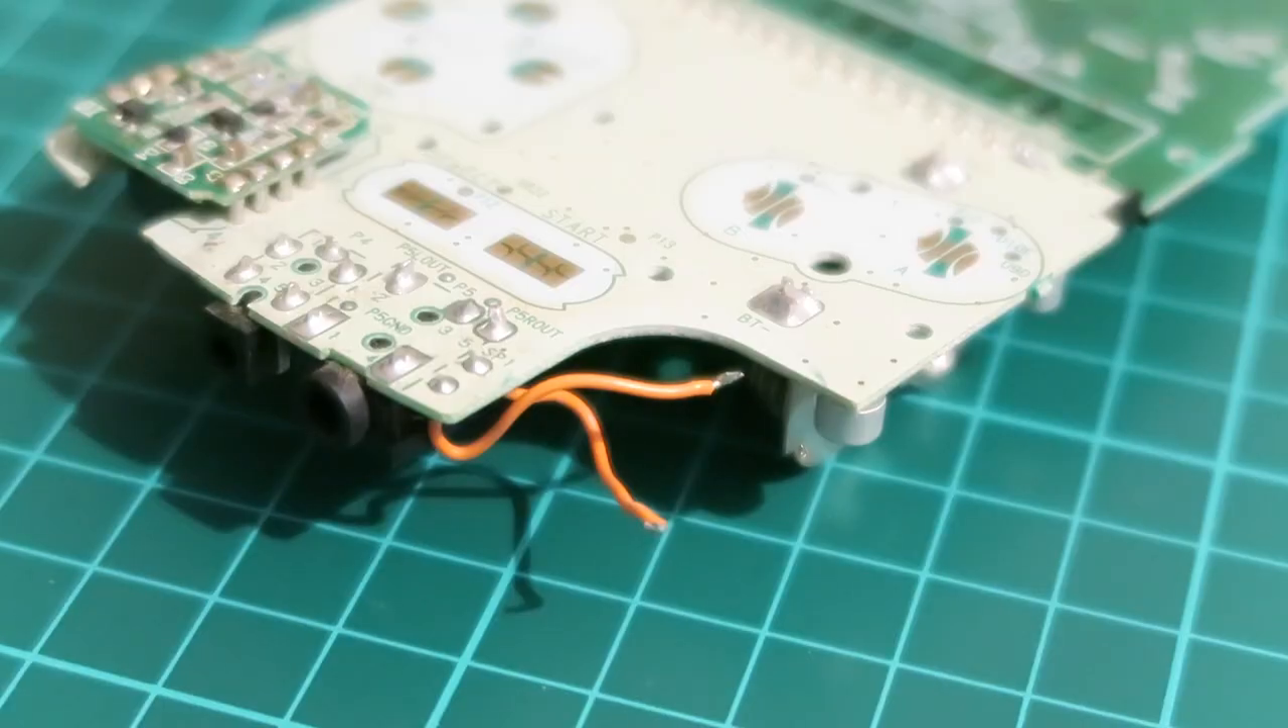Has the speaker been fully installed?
No.